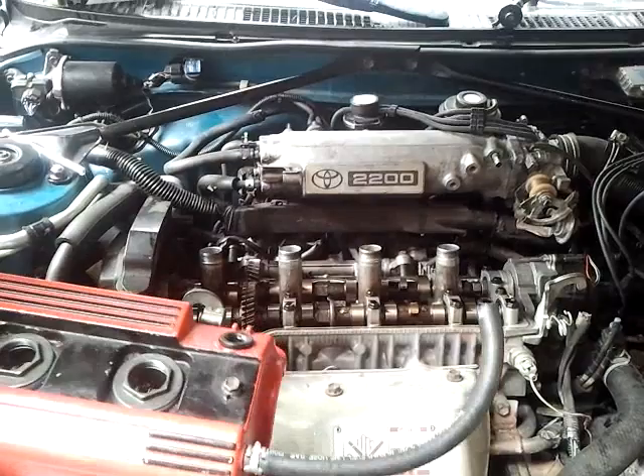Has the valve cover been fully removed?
Yes.